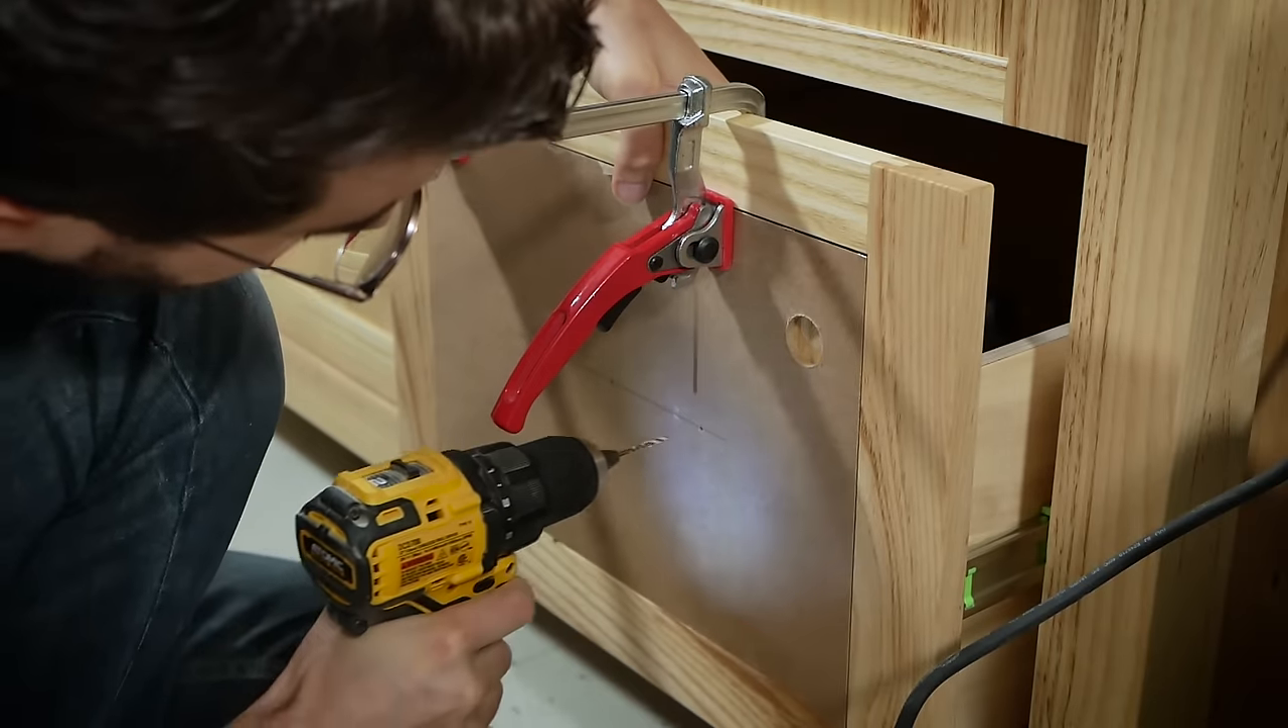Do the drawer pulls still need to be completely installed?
Yes.